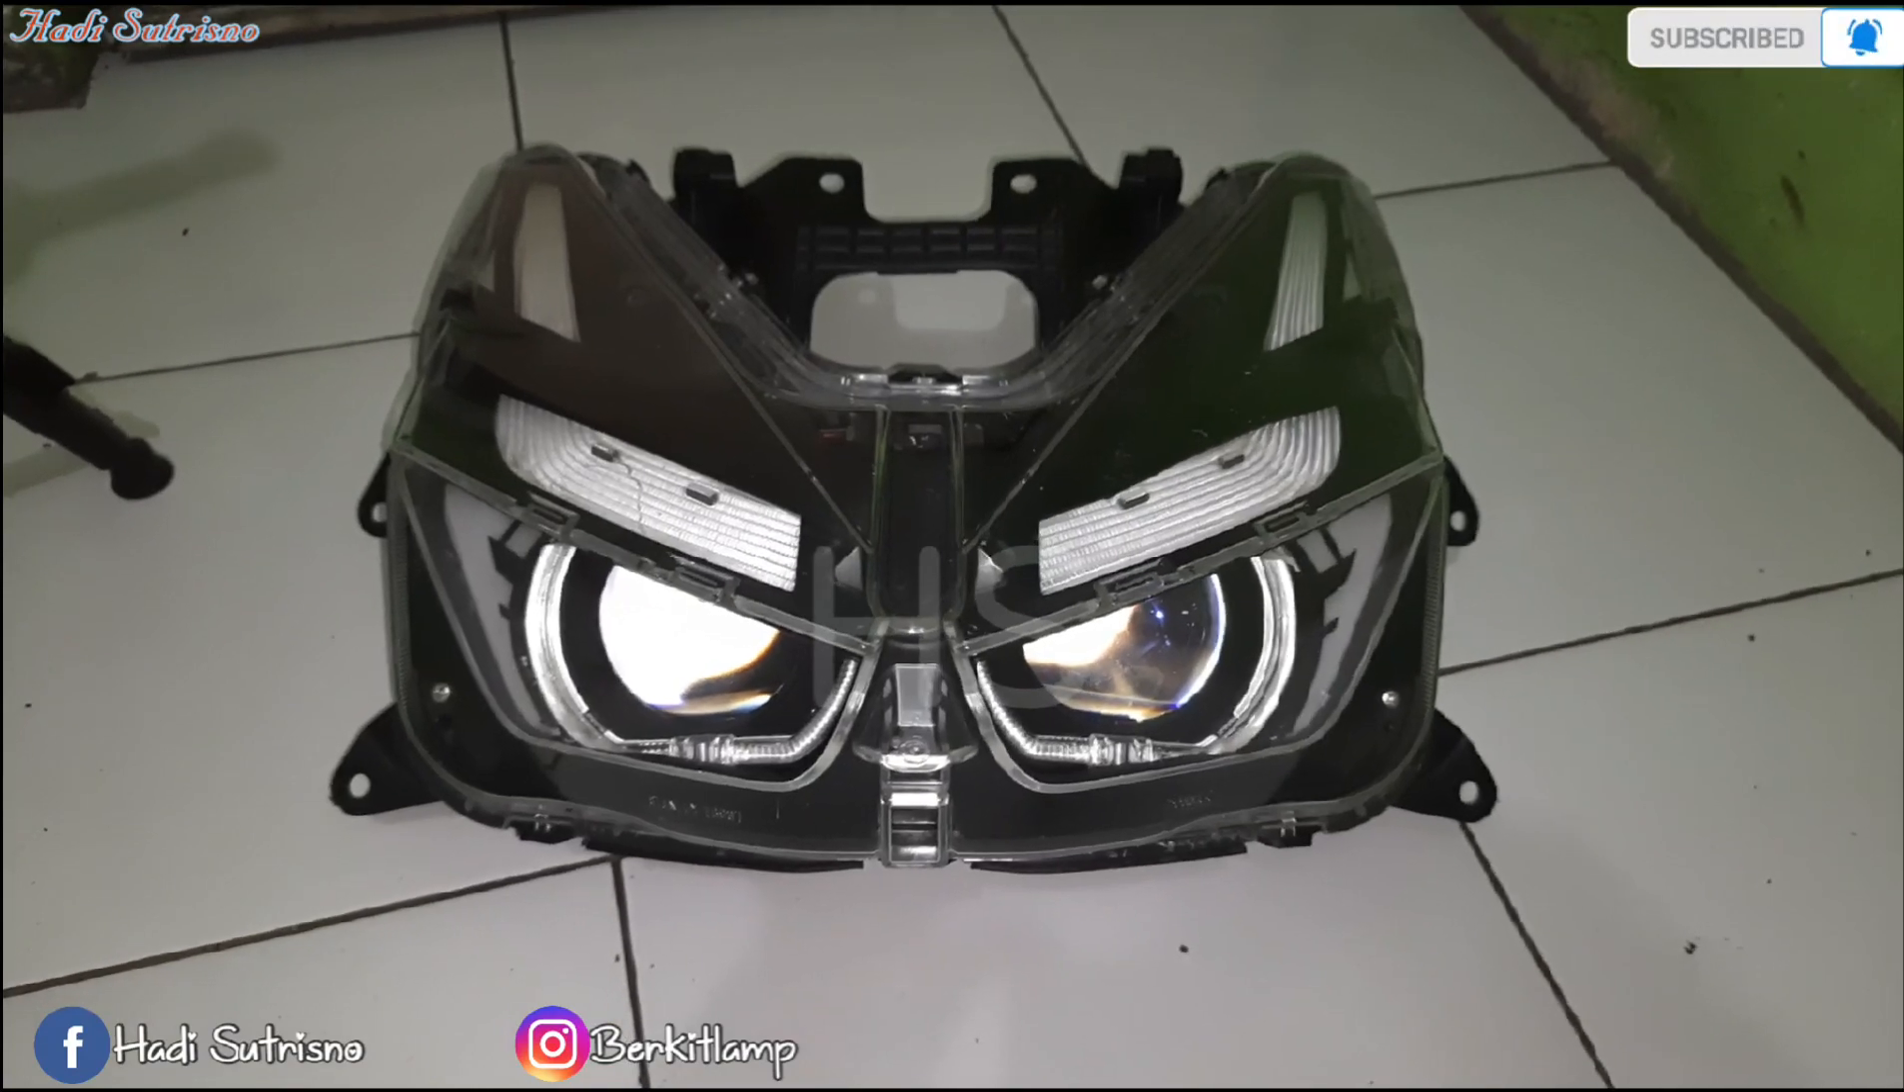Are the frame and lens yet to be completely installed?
No.